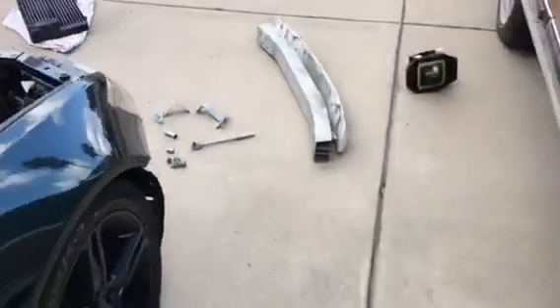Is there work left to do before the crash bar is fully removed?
No.